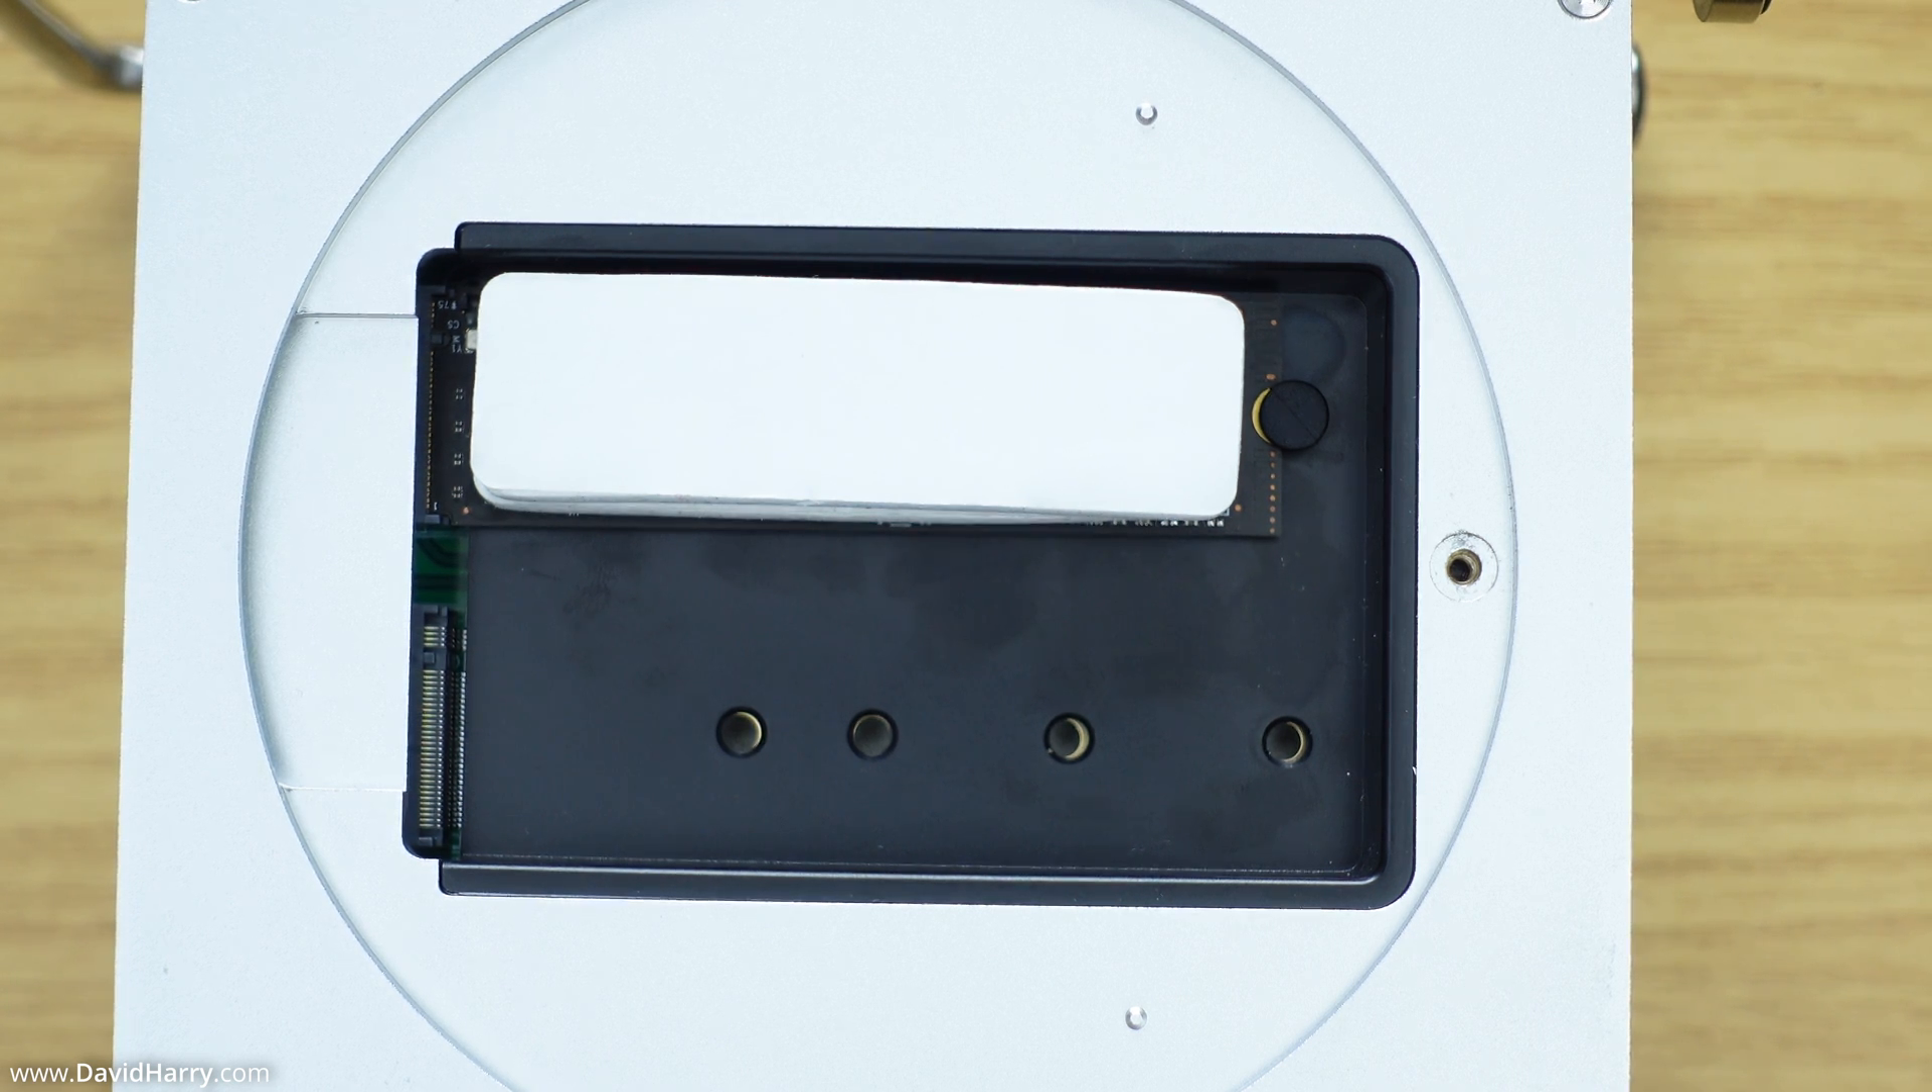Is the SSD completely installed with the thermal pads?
Yes.